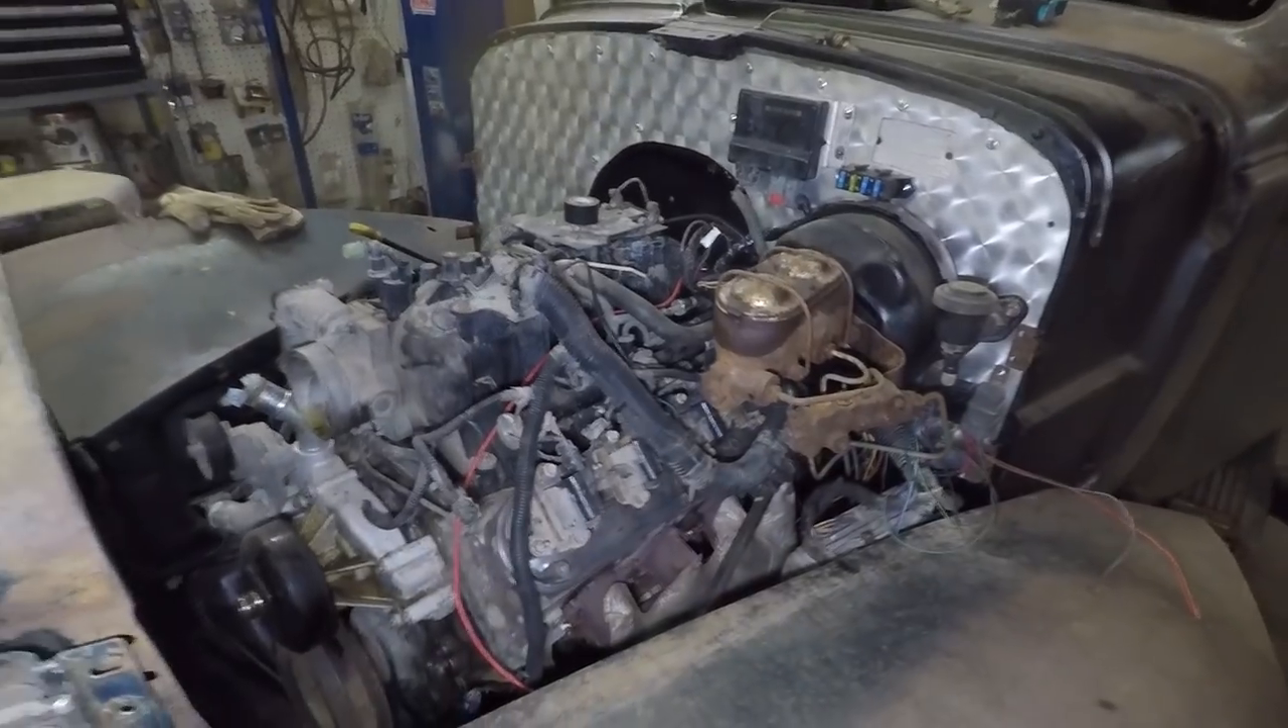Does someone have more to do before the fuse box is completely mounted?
No.